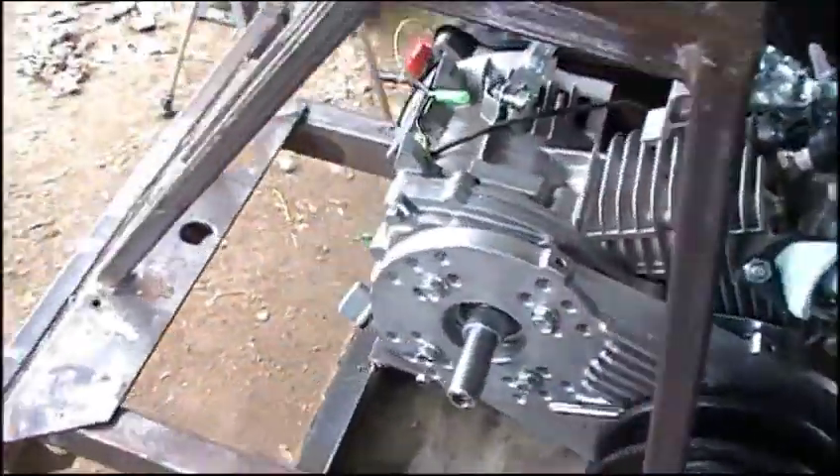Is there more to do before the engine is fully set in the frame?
No.